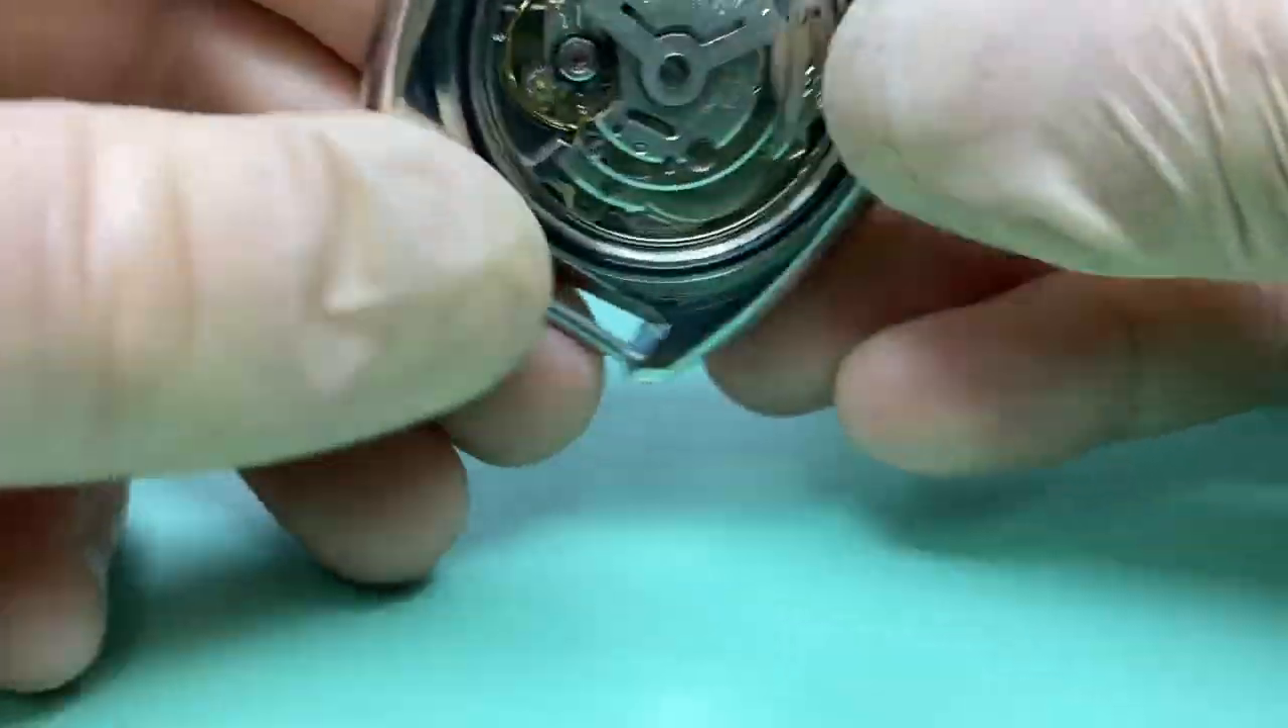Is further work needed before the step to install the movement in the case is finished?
No.